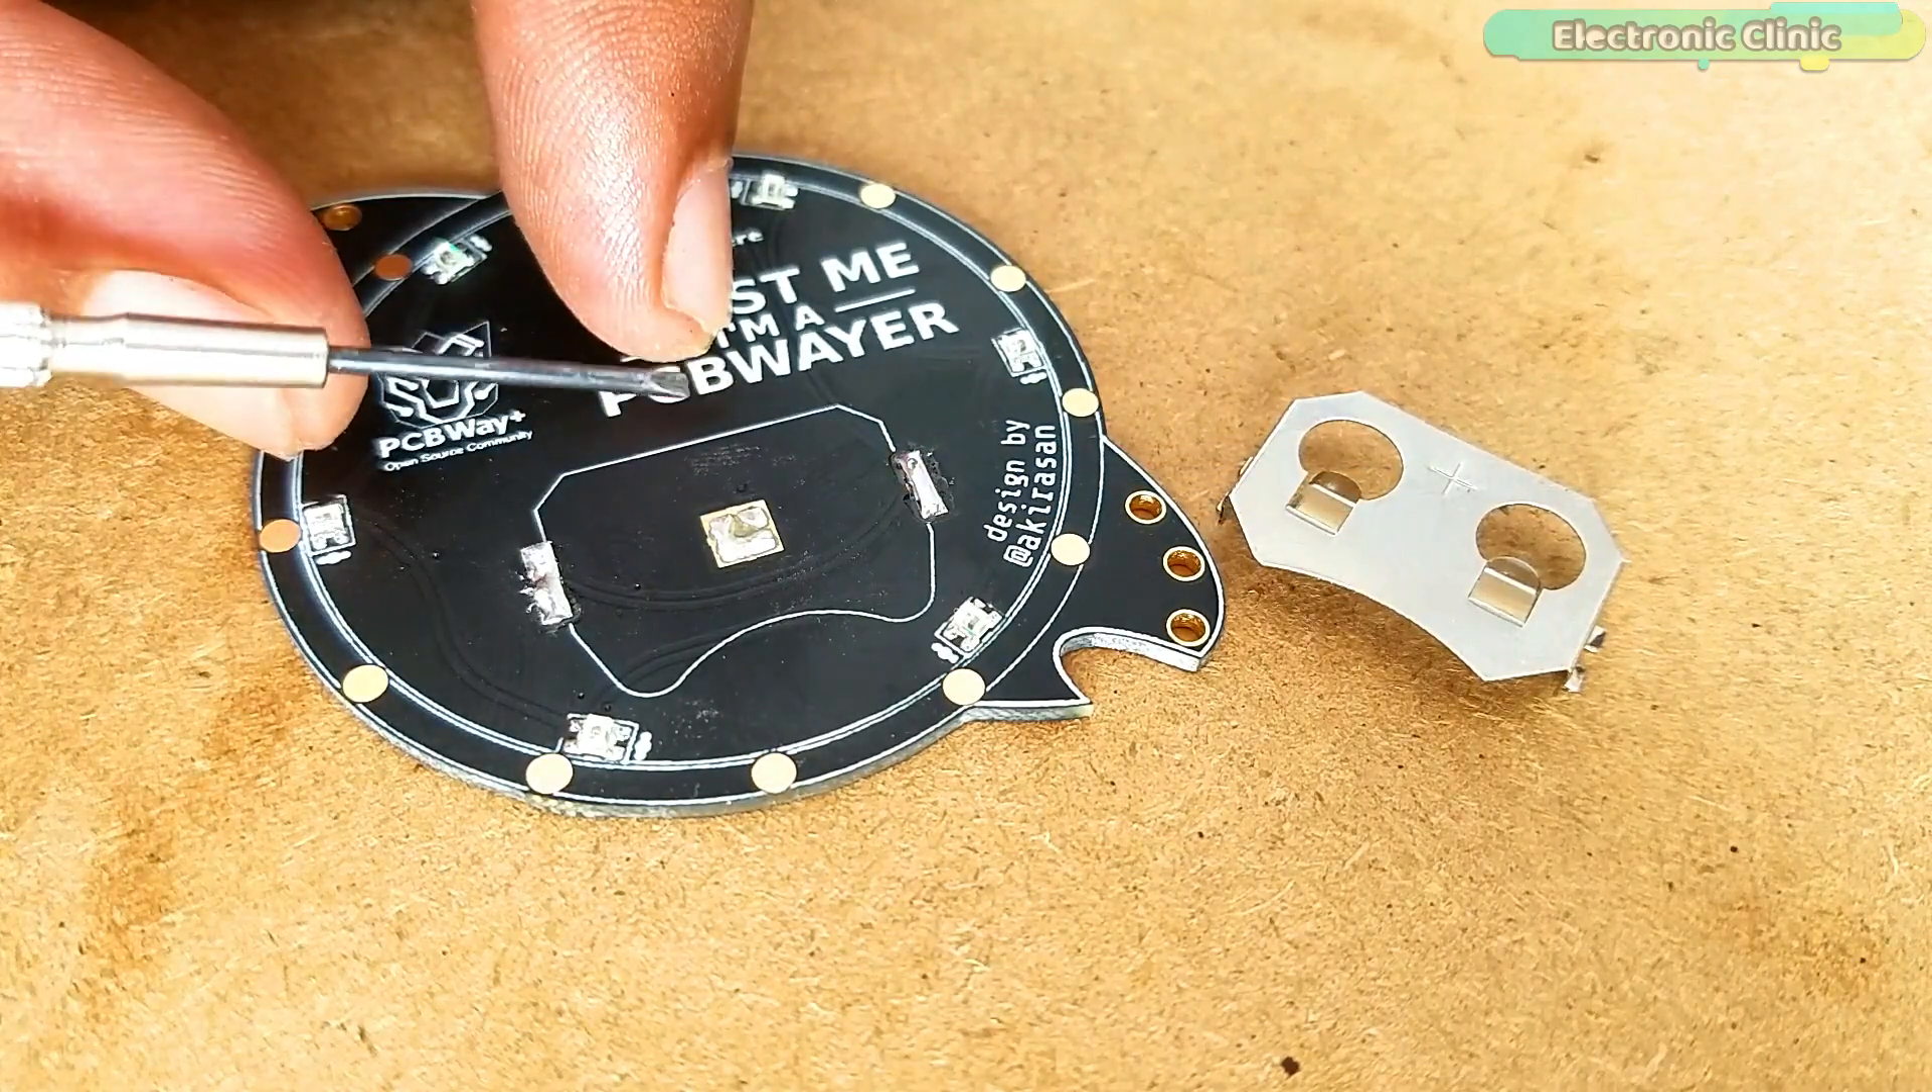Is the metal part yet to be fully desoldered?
No.